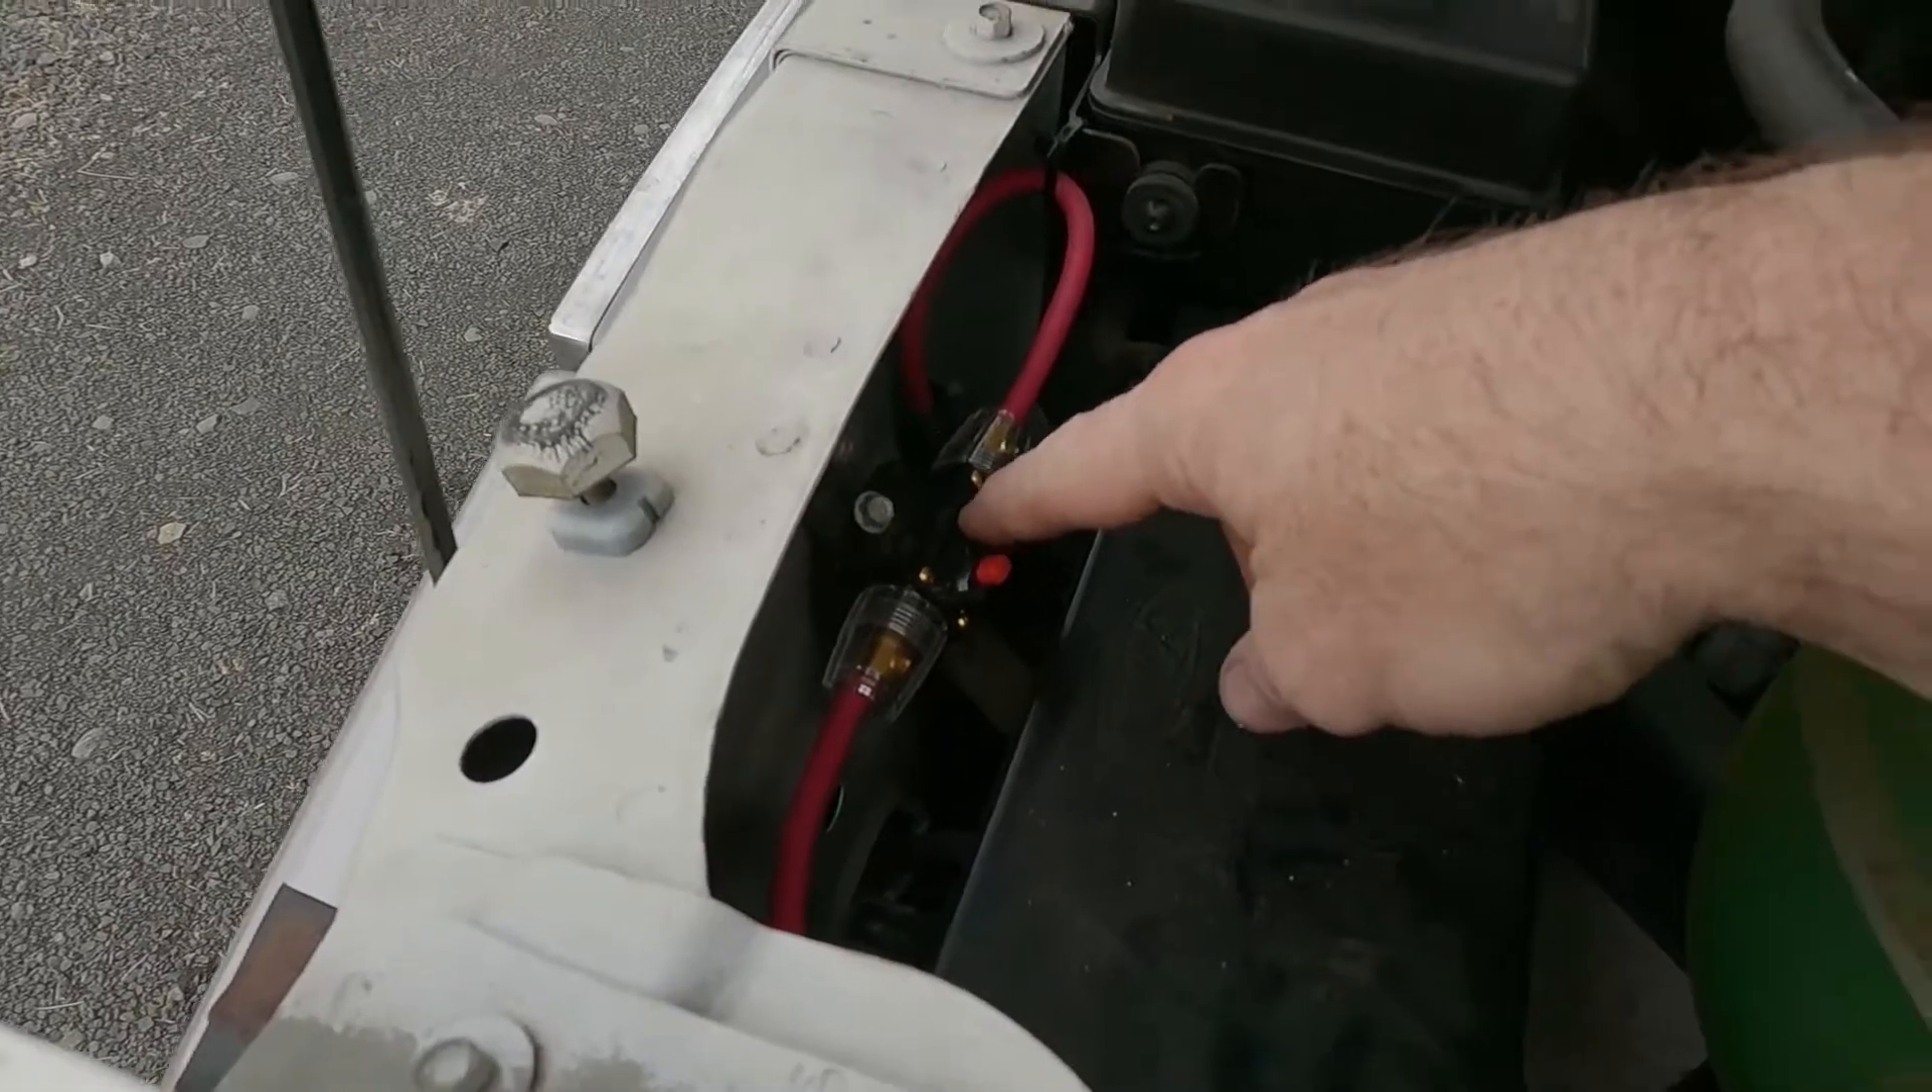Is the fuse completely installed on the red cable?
Yes.